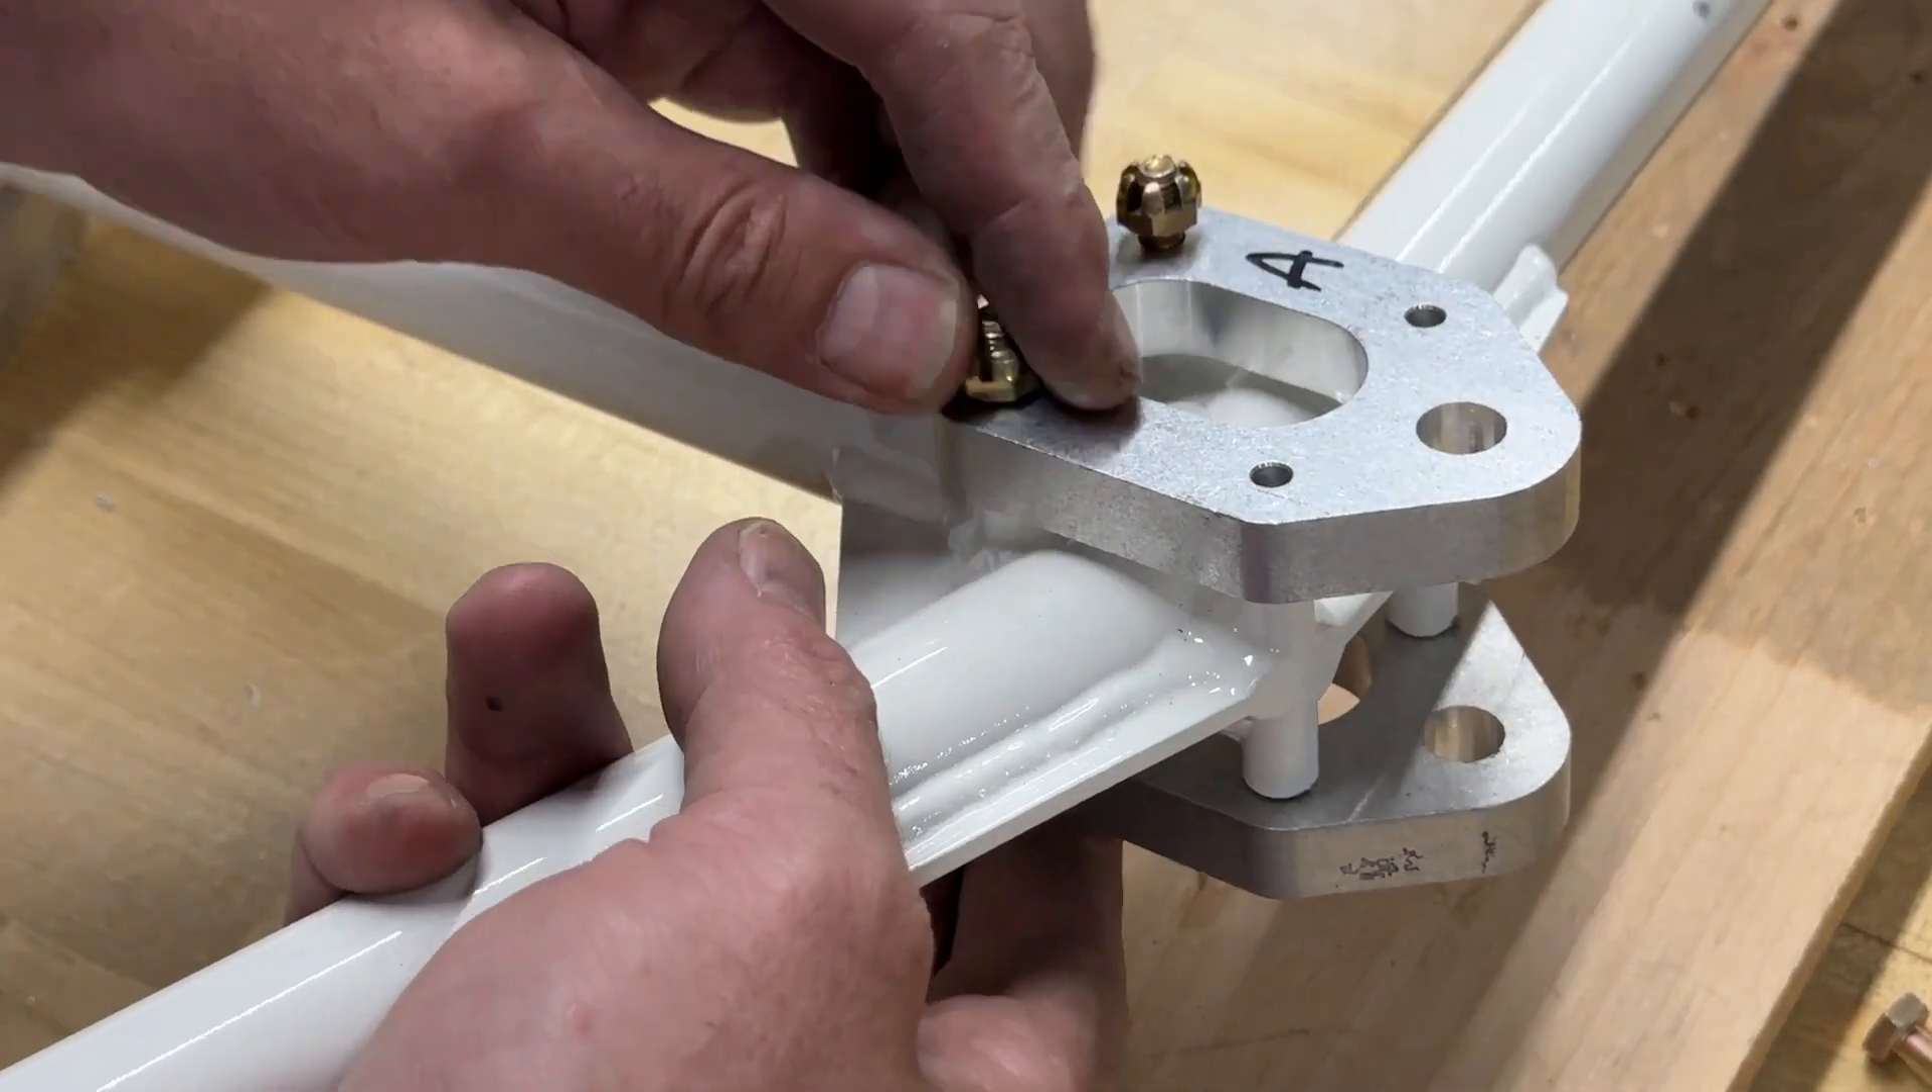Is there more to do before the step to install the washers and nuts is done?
Yes.